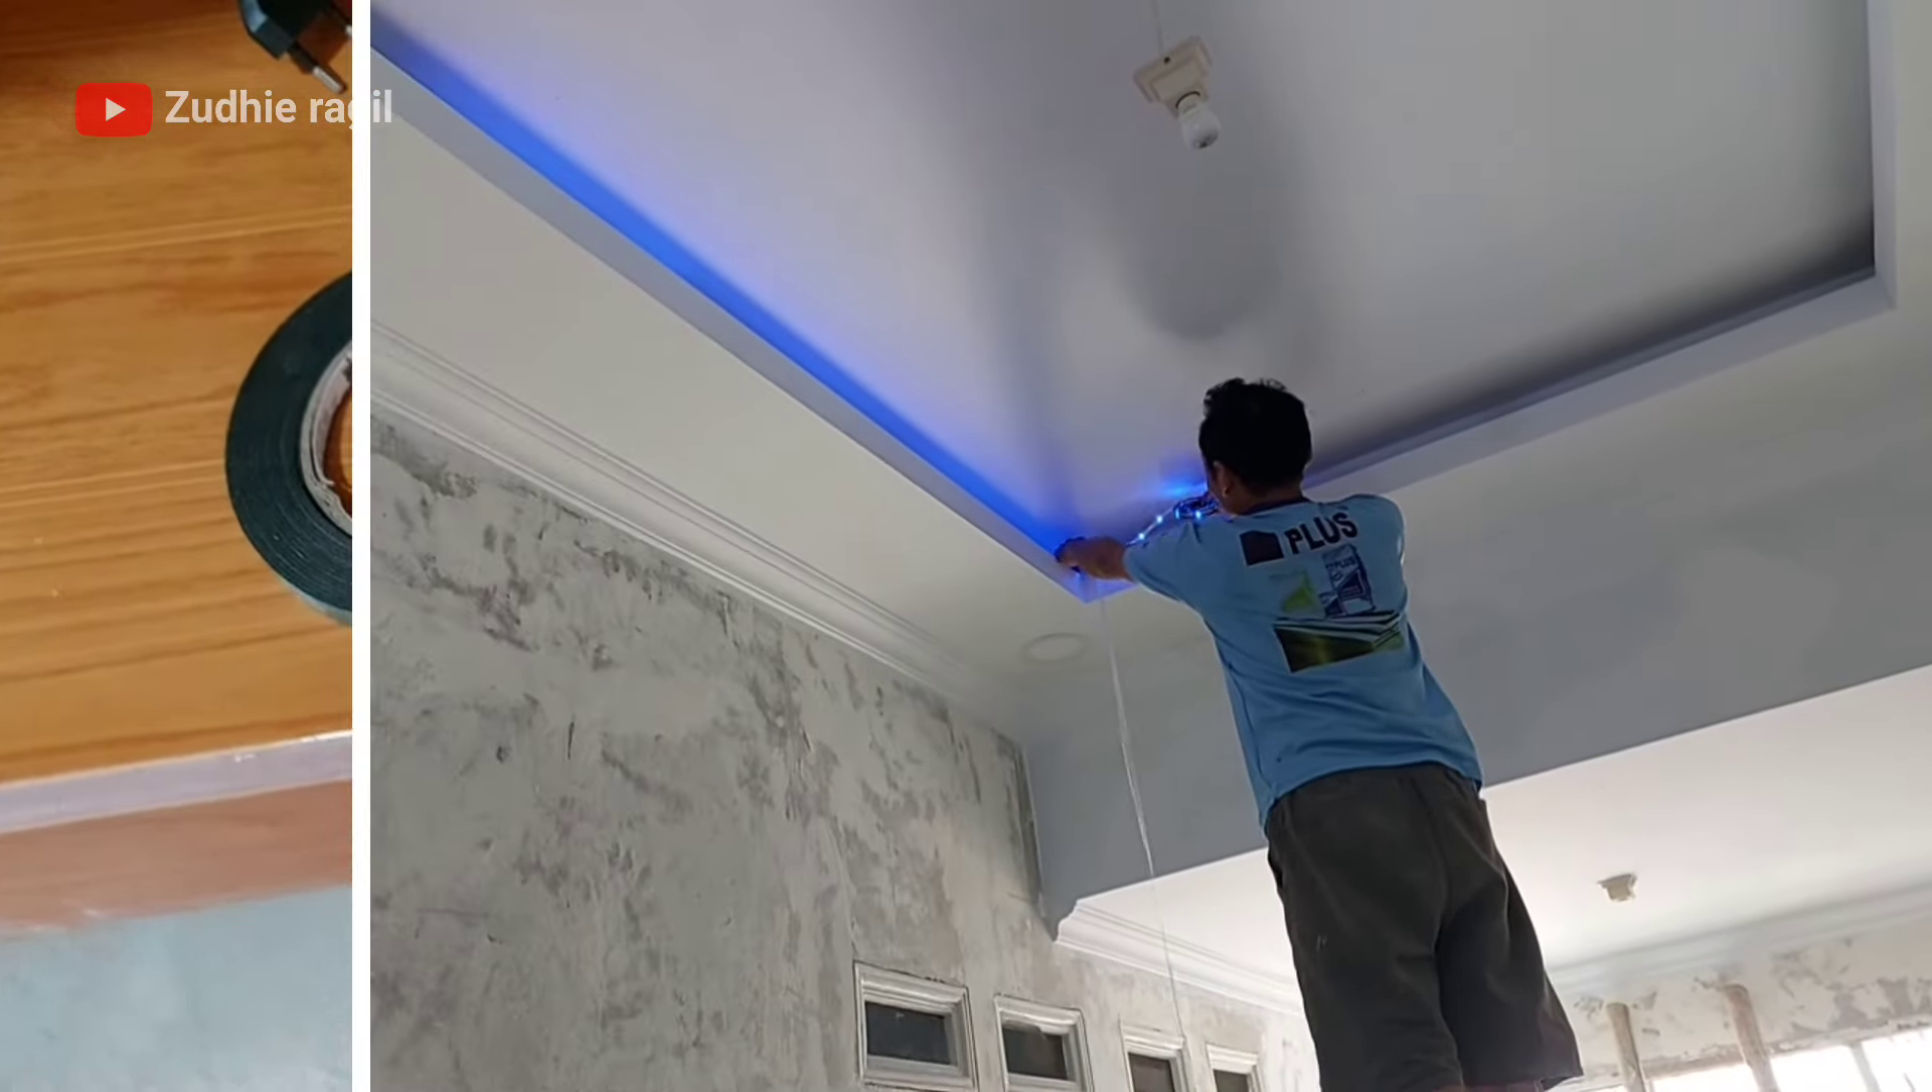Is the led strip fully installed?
No.